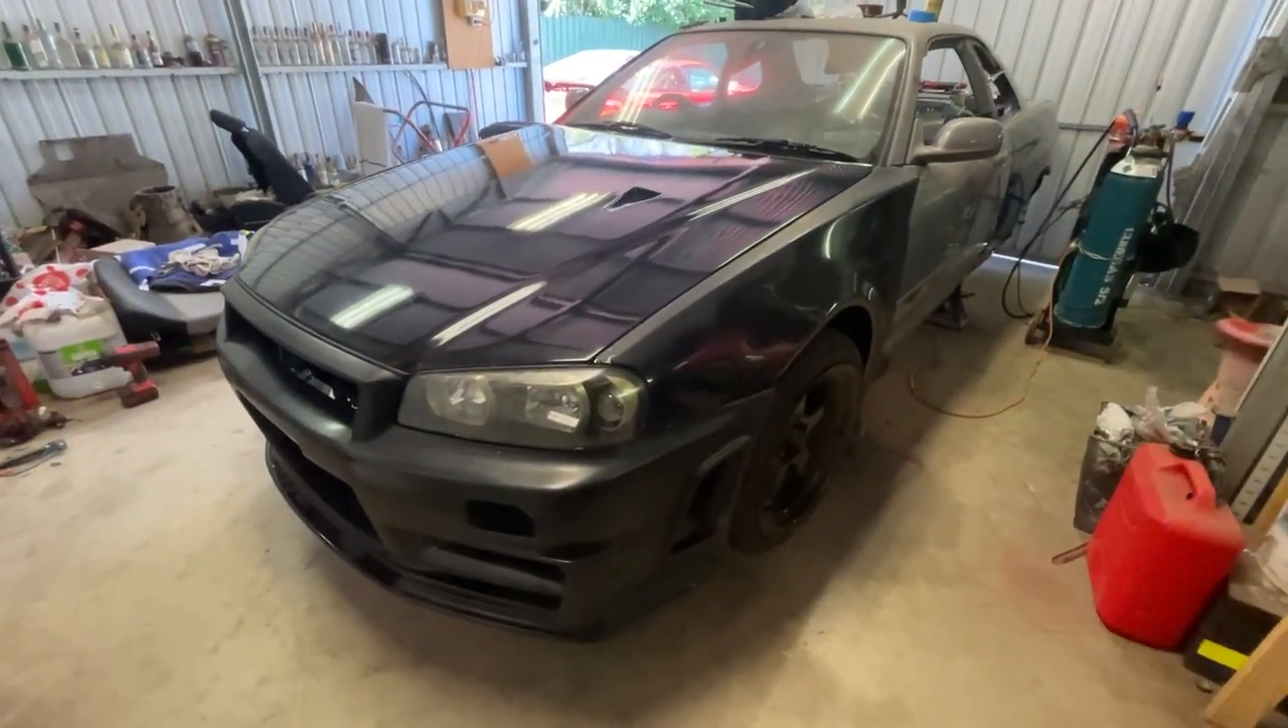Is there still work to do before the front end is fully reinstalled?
No.